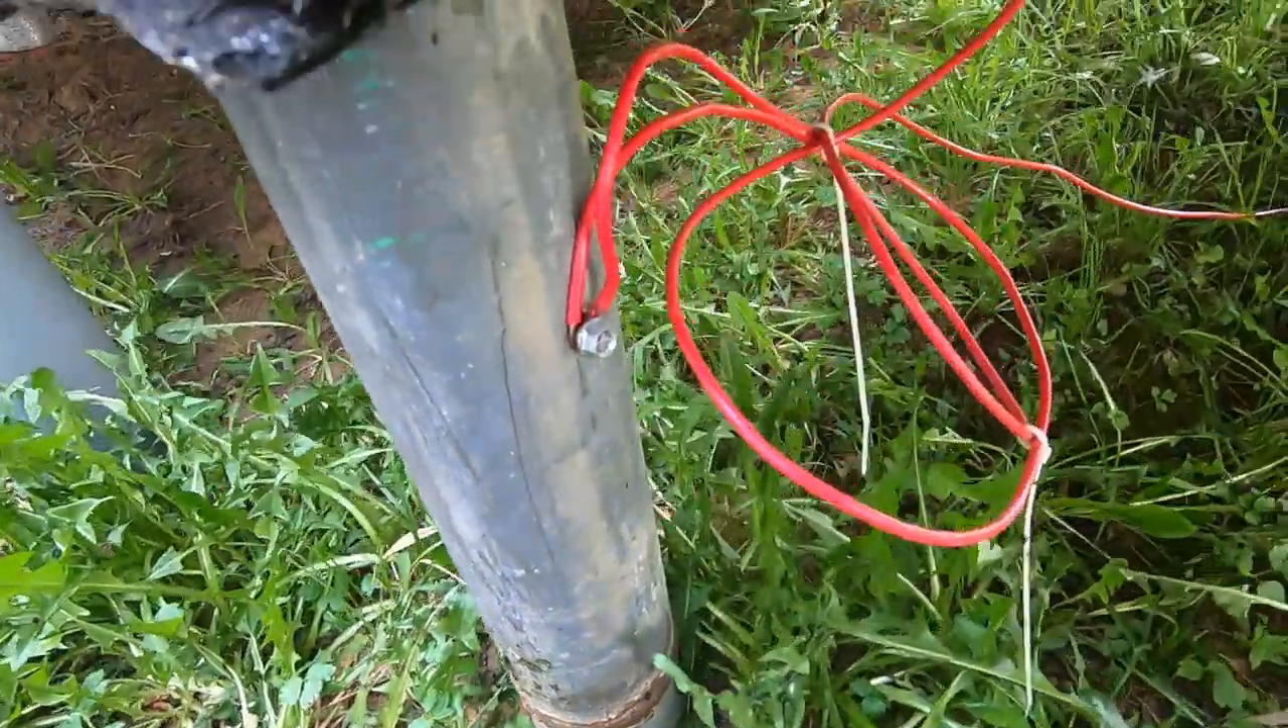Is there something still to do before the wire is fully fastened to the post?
No.